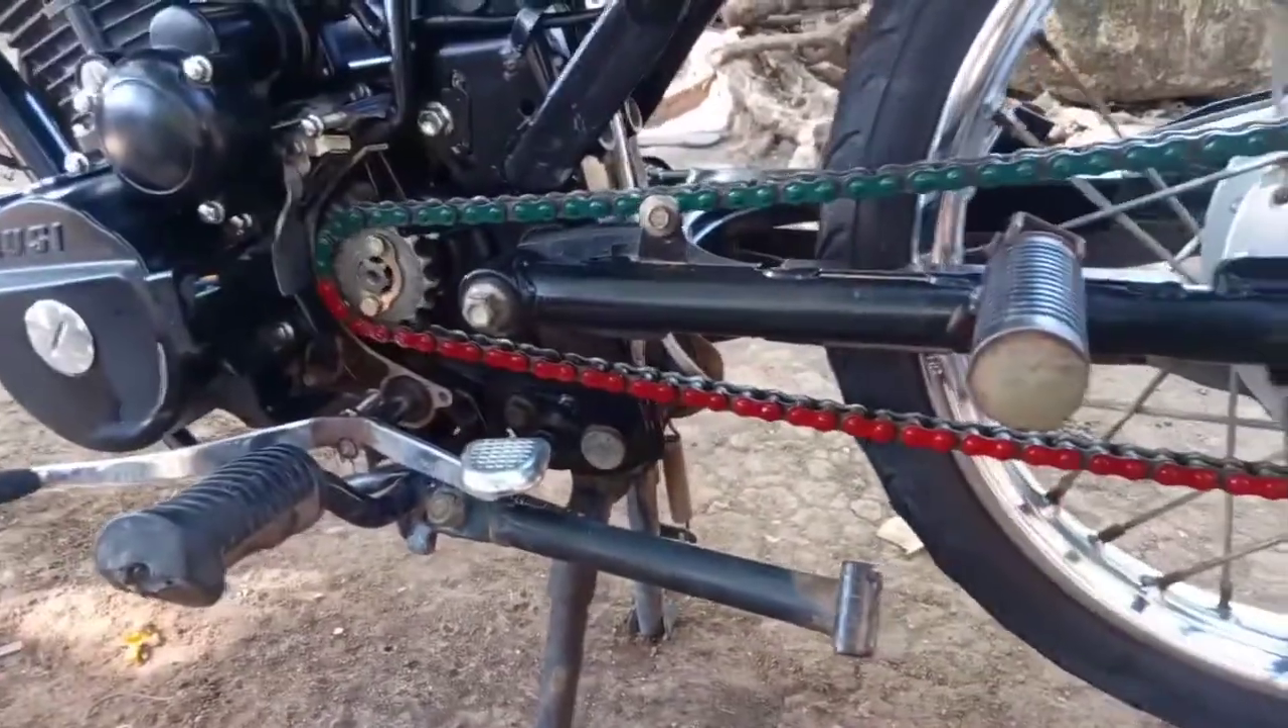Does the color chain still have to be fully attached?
No.